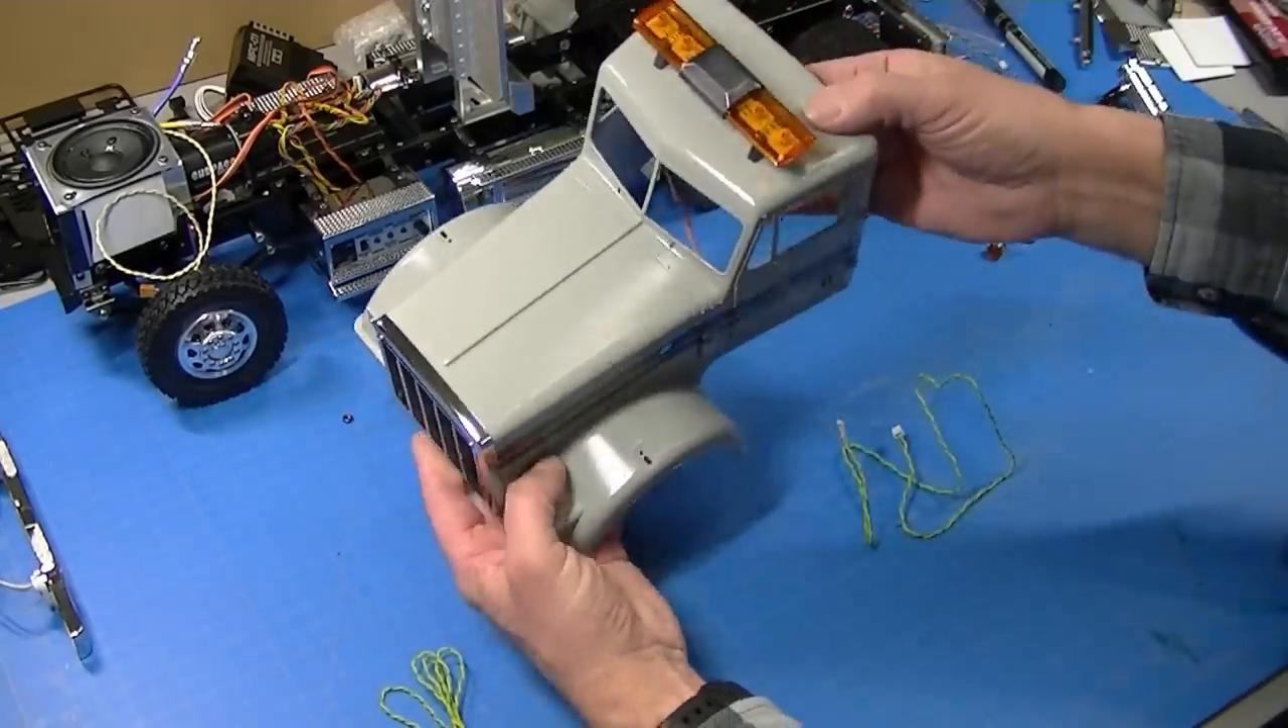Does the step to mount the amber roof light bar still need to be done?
No.